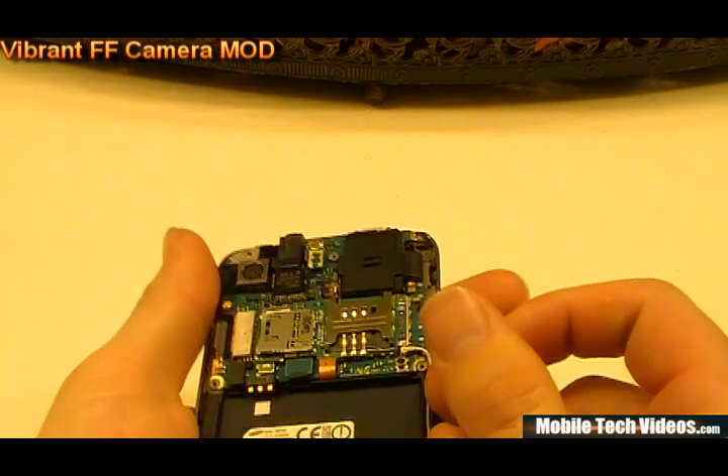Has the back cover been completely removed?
Yes.